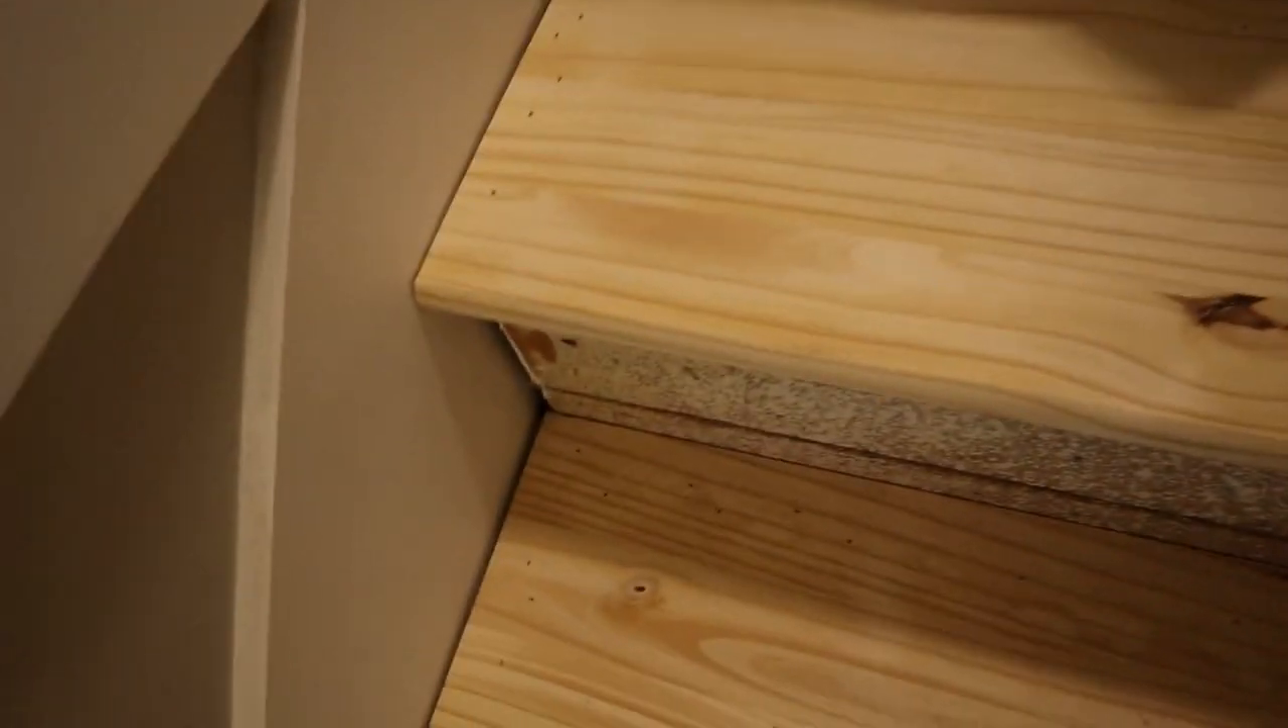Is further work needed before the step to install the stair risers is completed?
Yes.